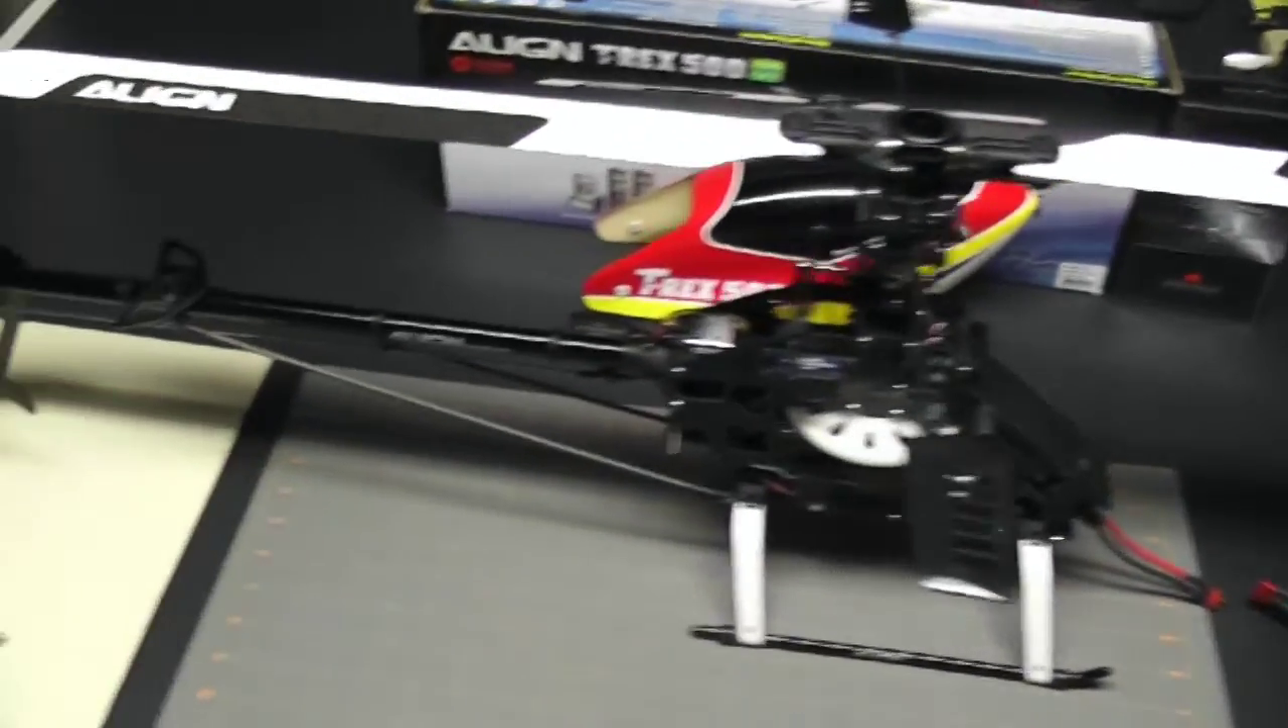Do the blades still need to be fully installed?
No.